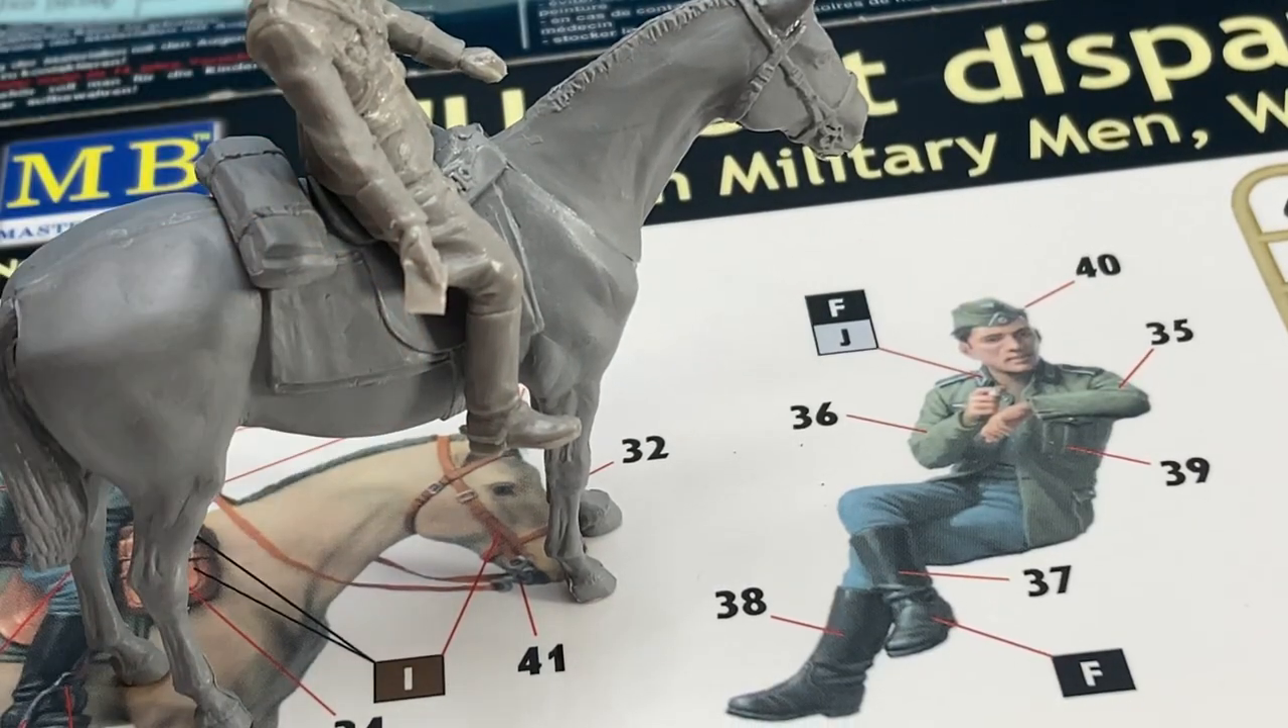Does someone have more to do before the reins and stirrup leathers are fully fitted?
Yes.